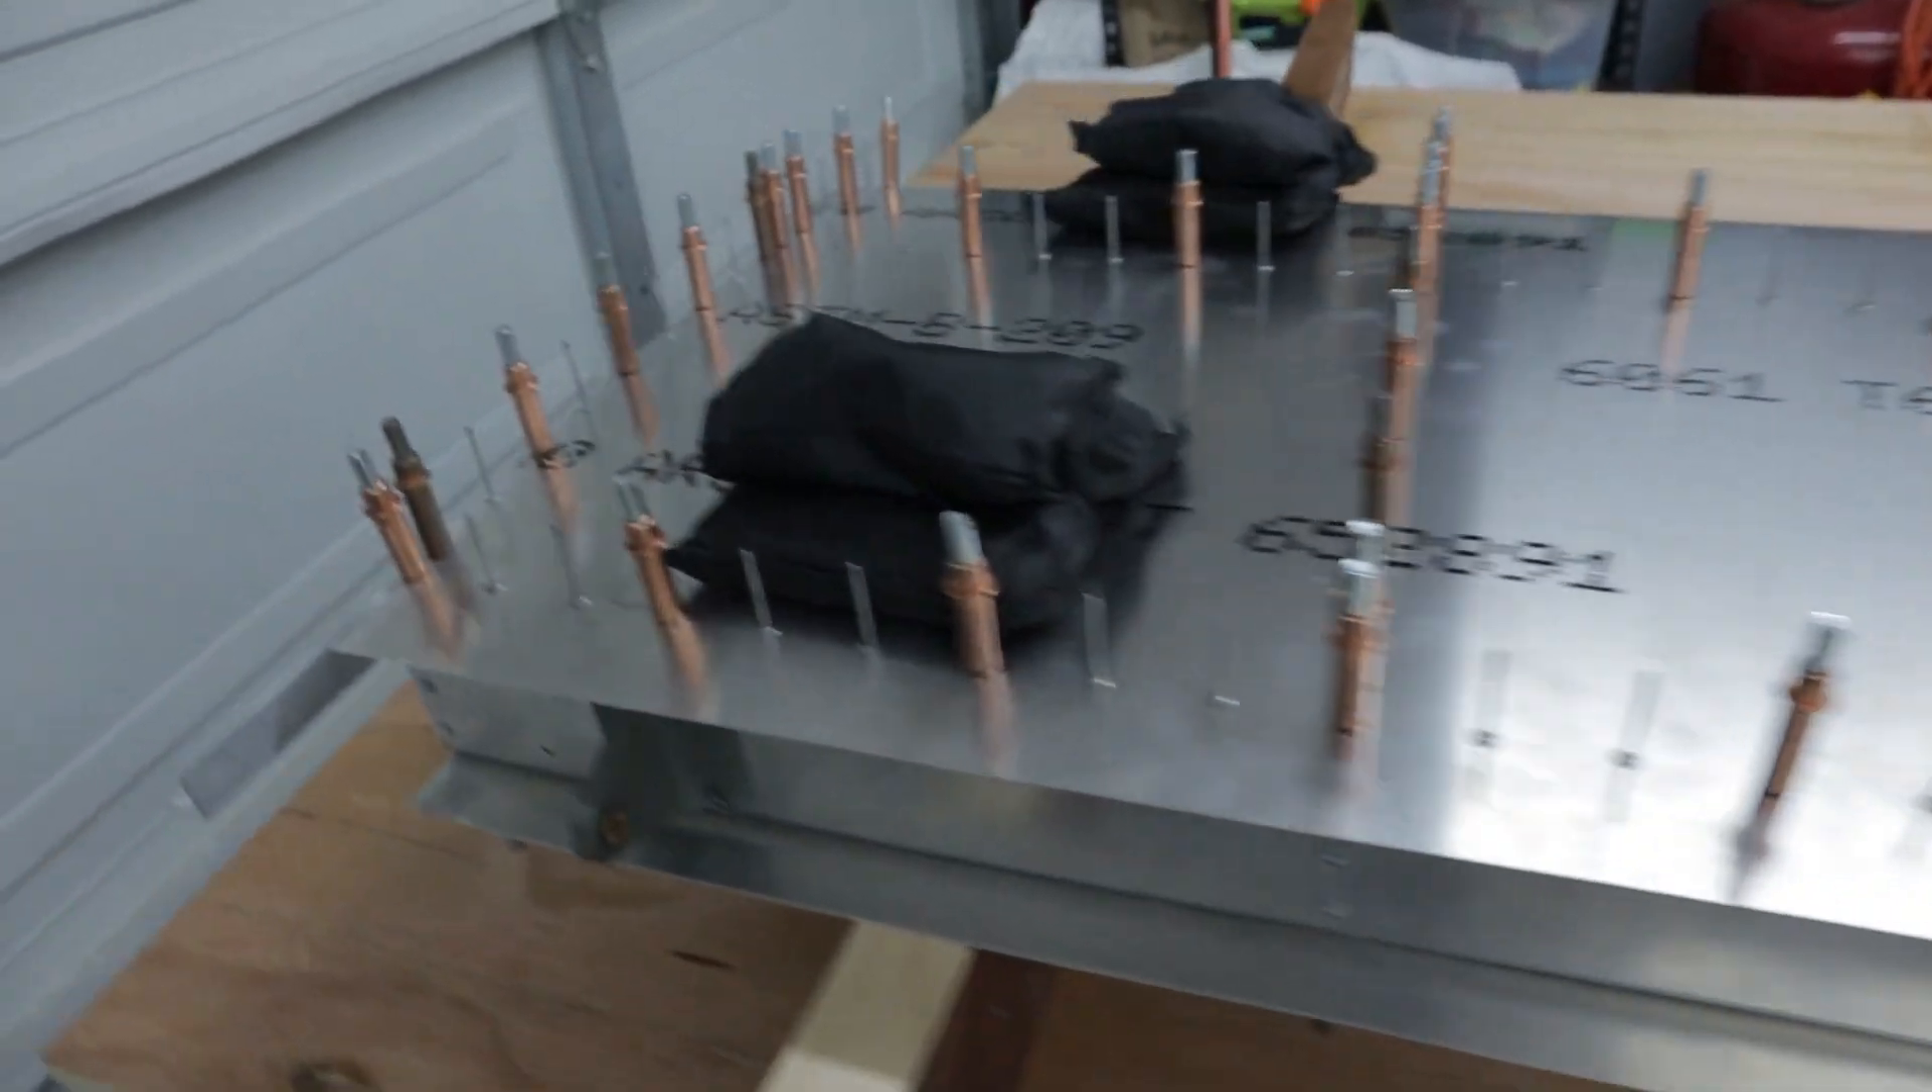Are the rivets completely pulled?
No.